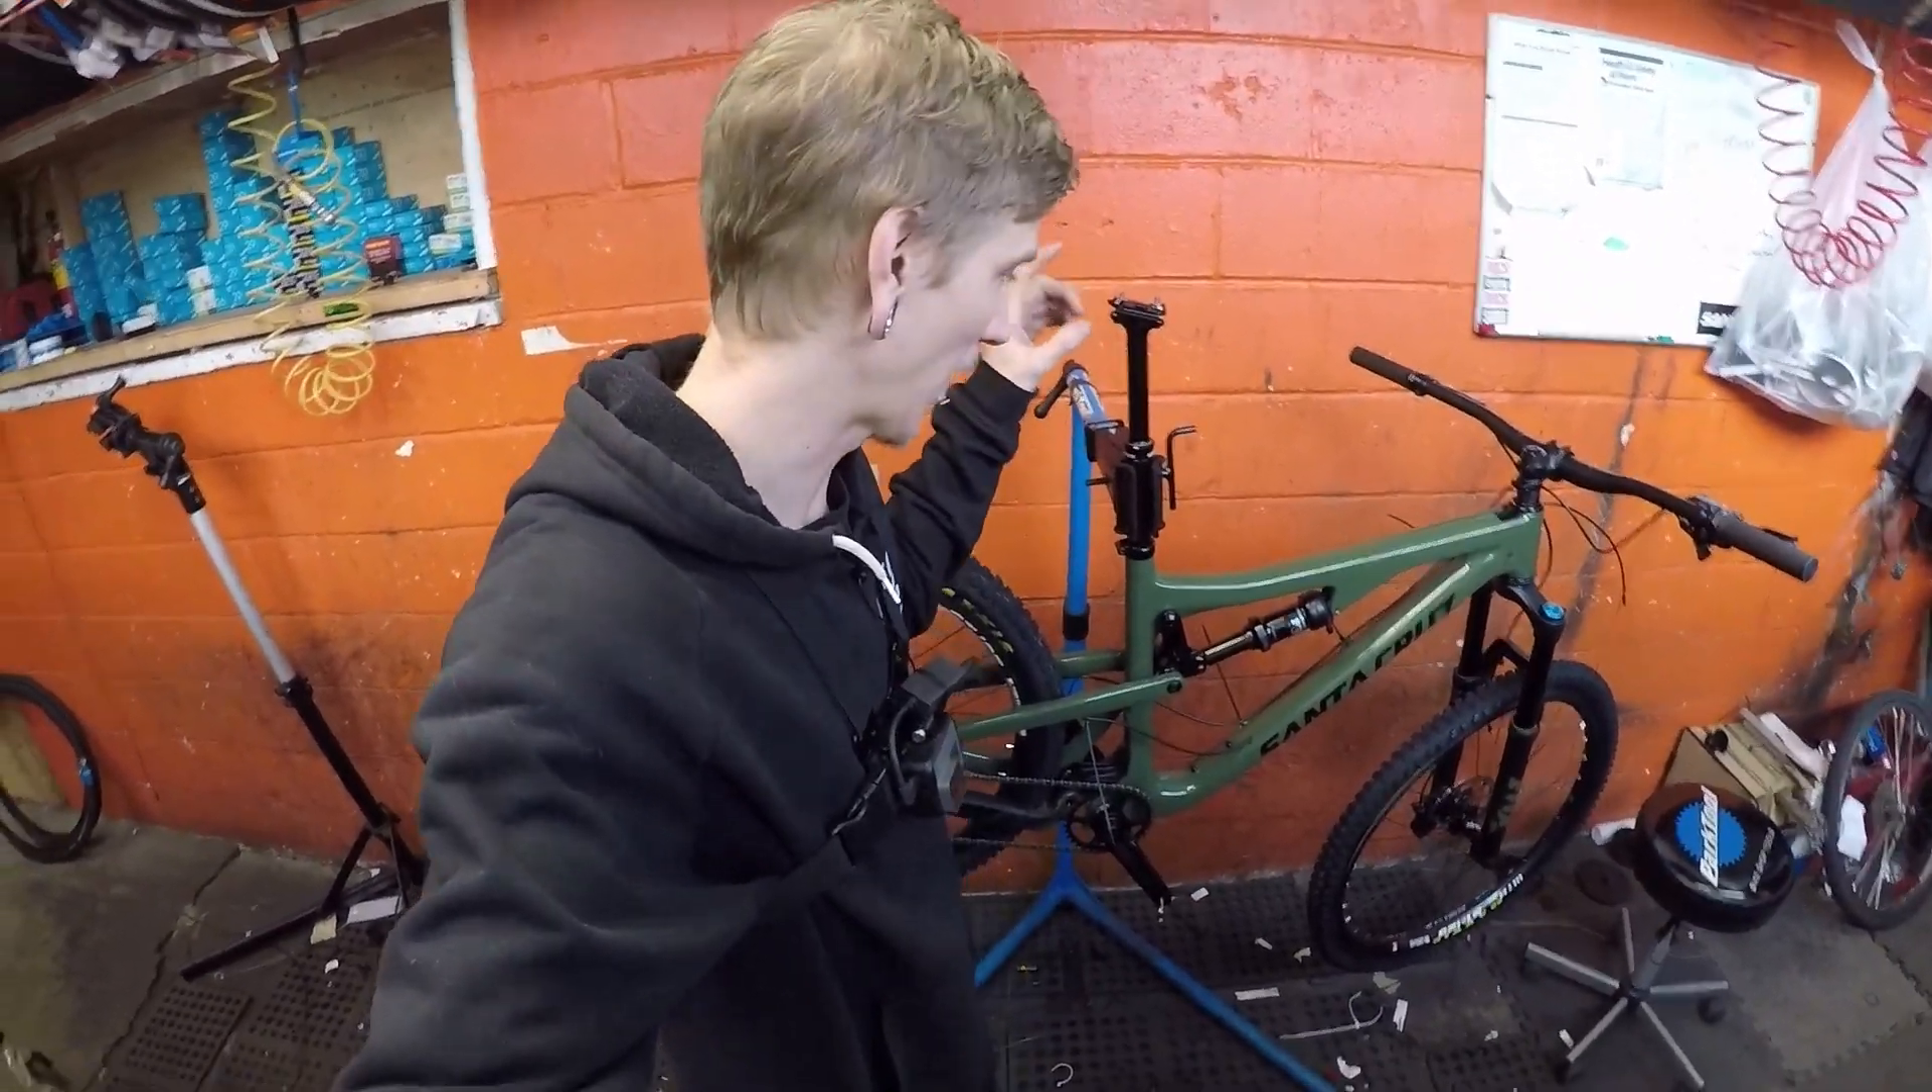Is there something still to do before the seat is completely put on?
Yes.